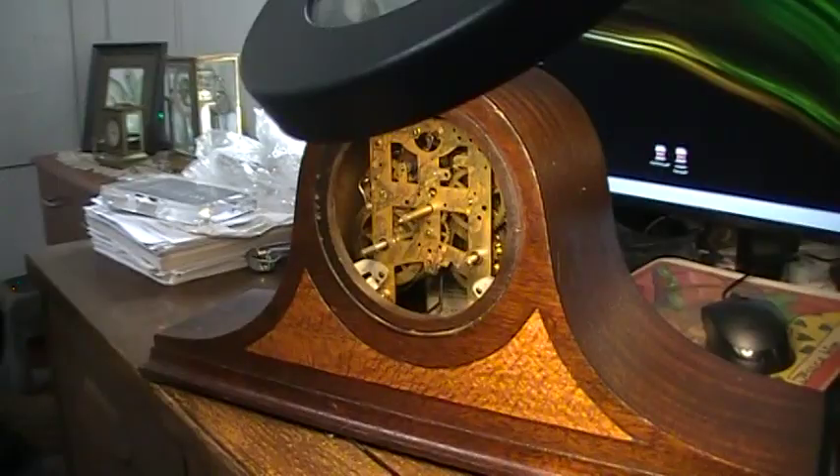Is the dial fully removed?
Yes.